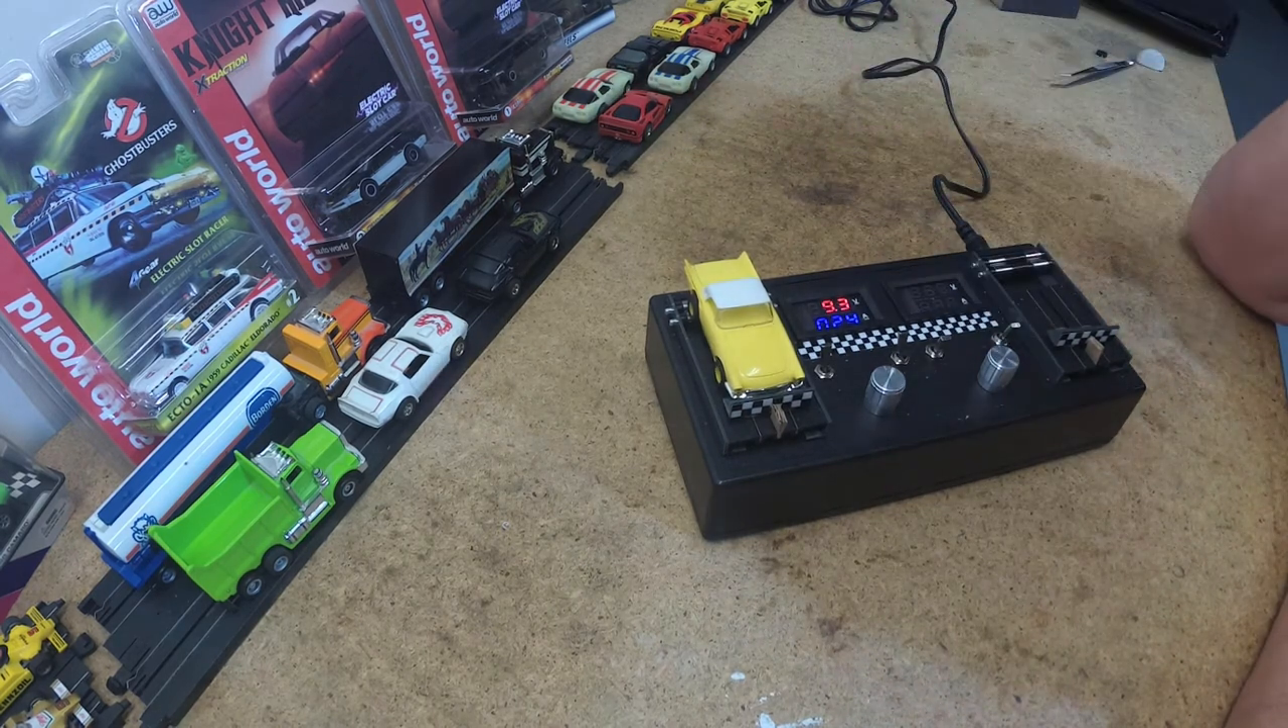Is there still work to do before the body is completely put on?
No.